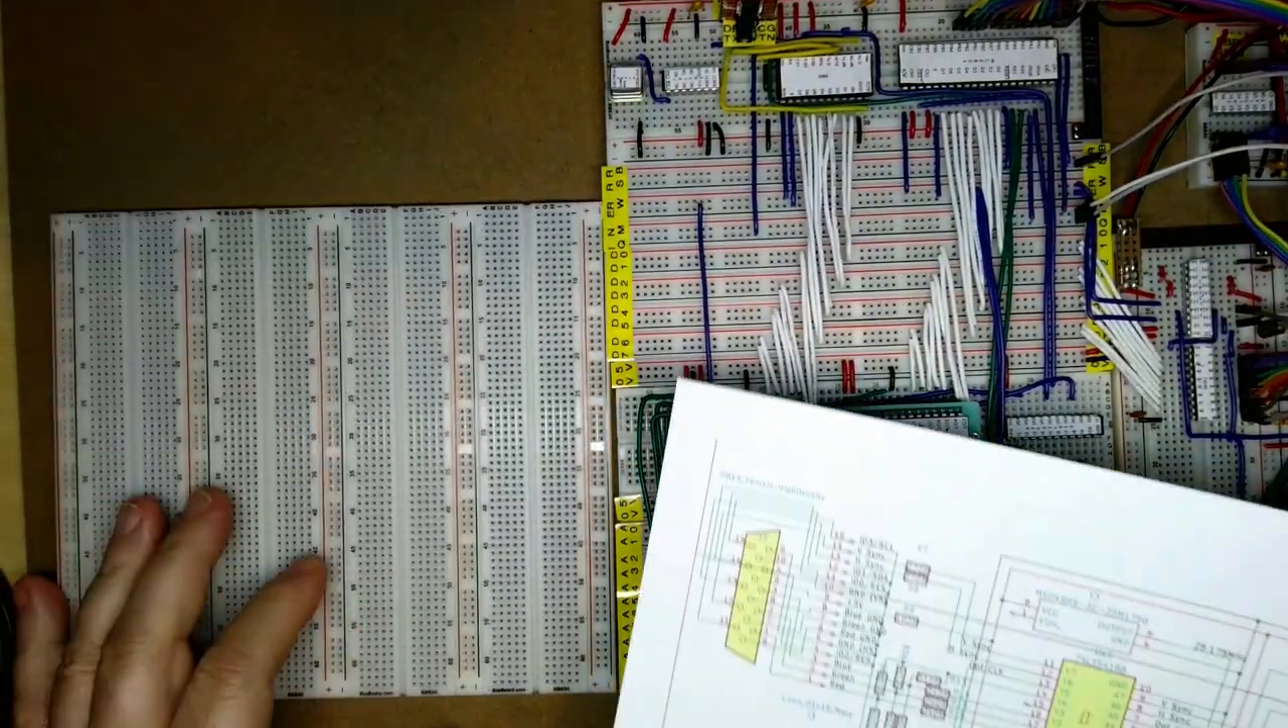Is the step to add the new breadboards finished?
Yes.